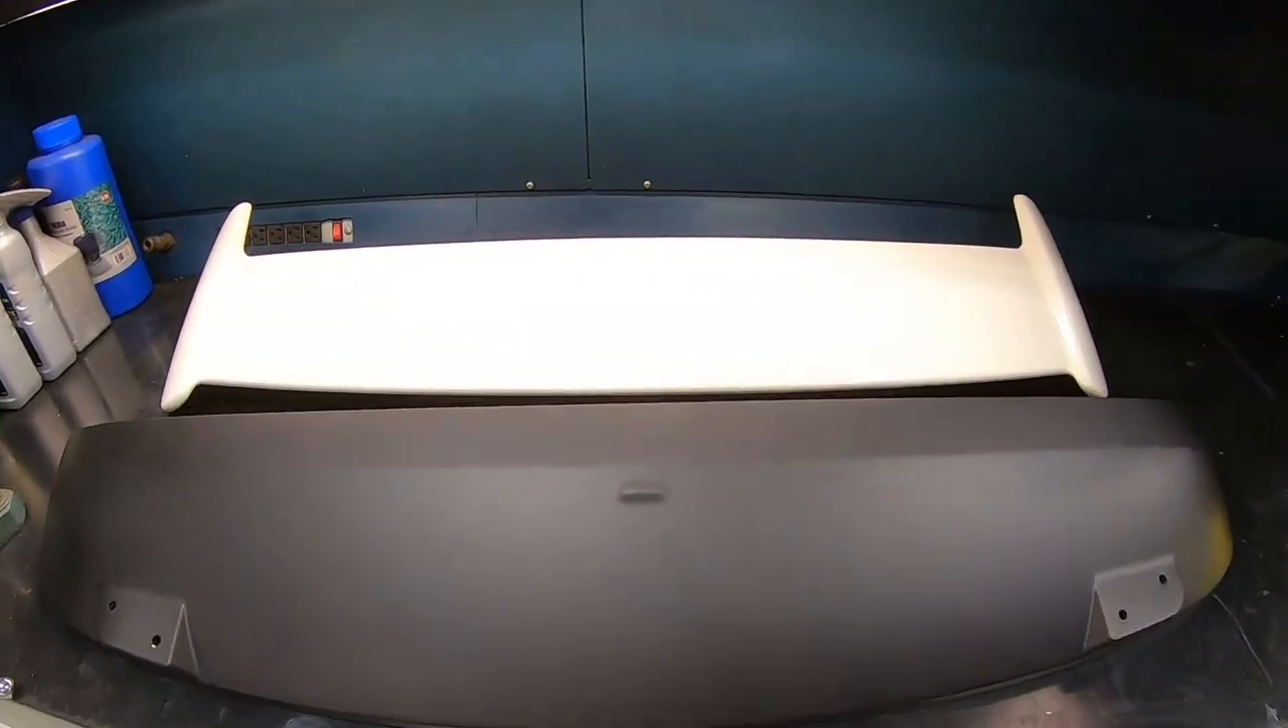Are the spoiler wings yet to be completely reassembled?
Yes.